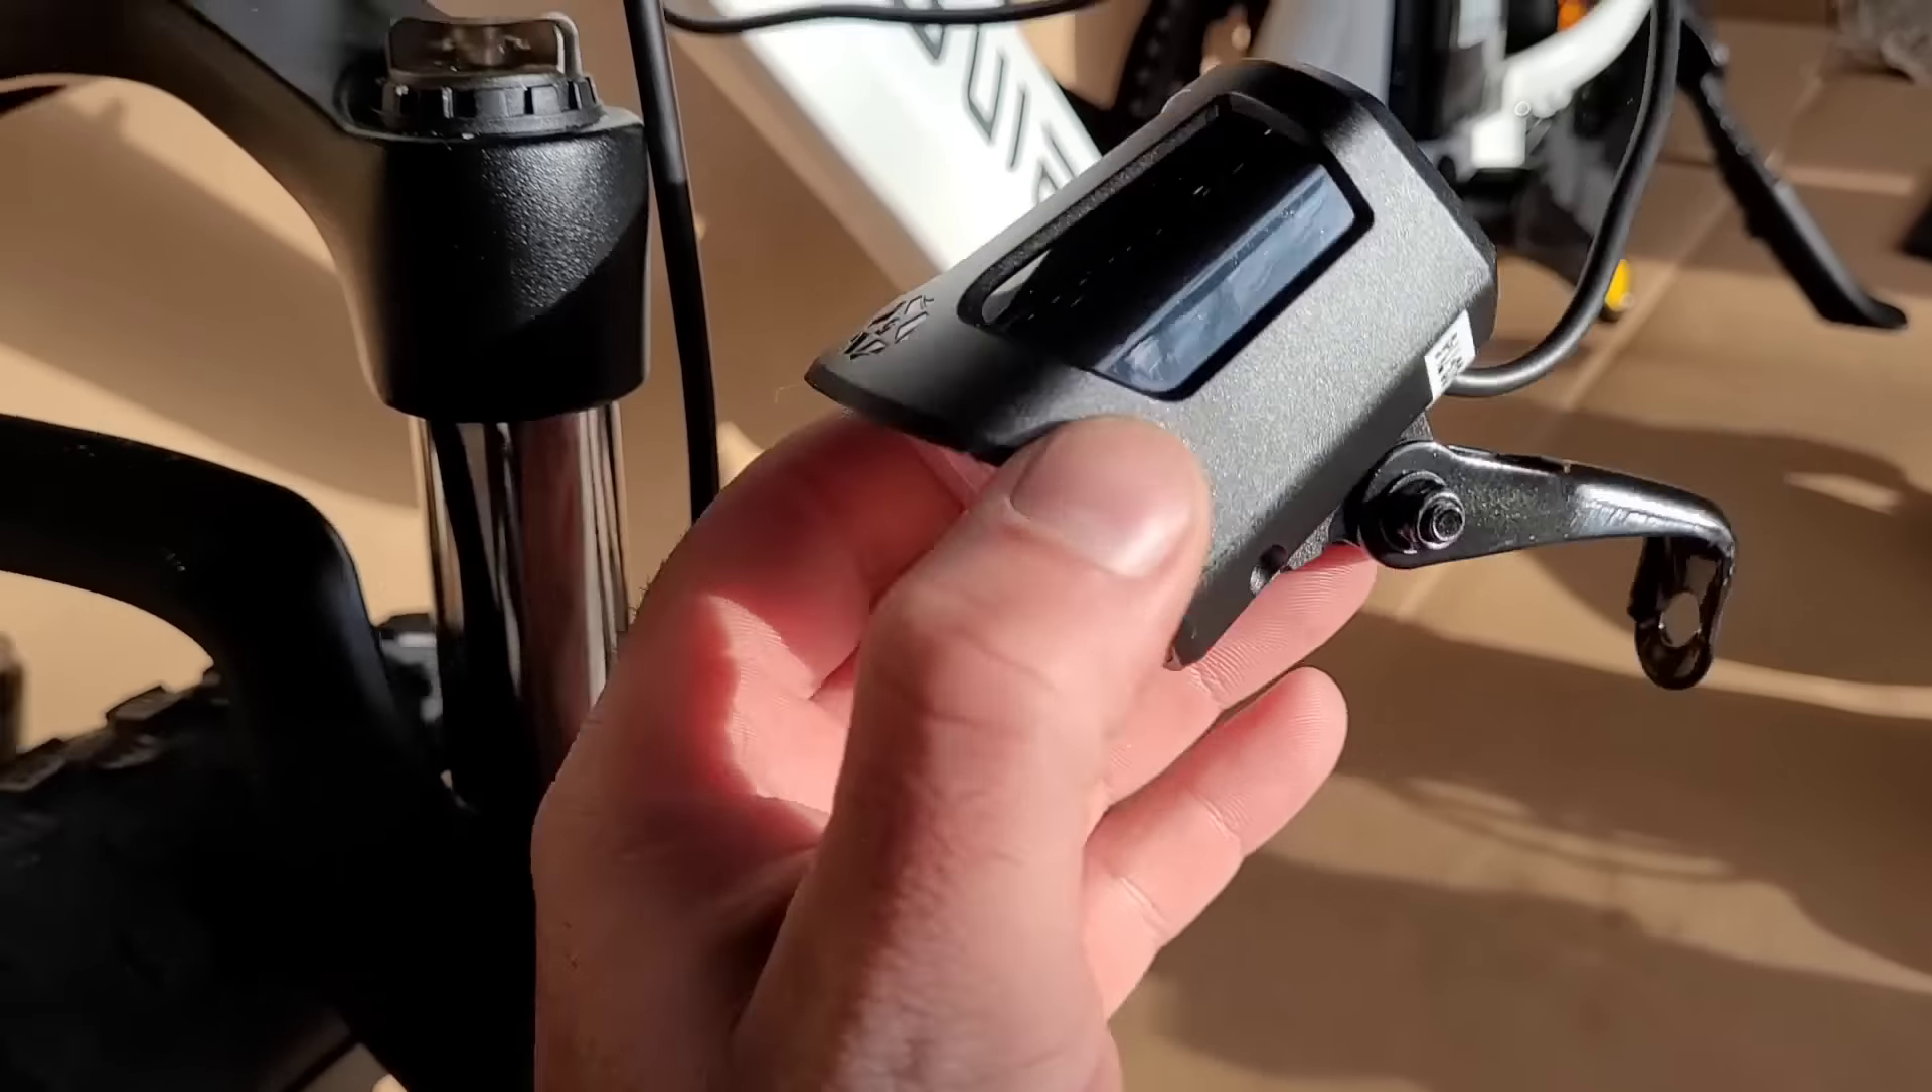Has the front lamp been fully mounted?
No.